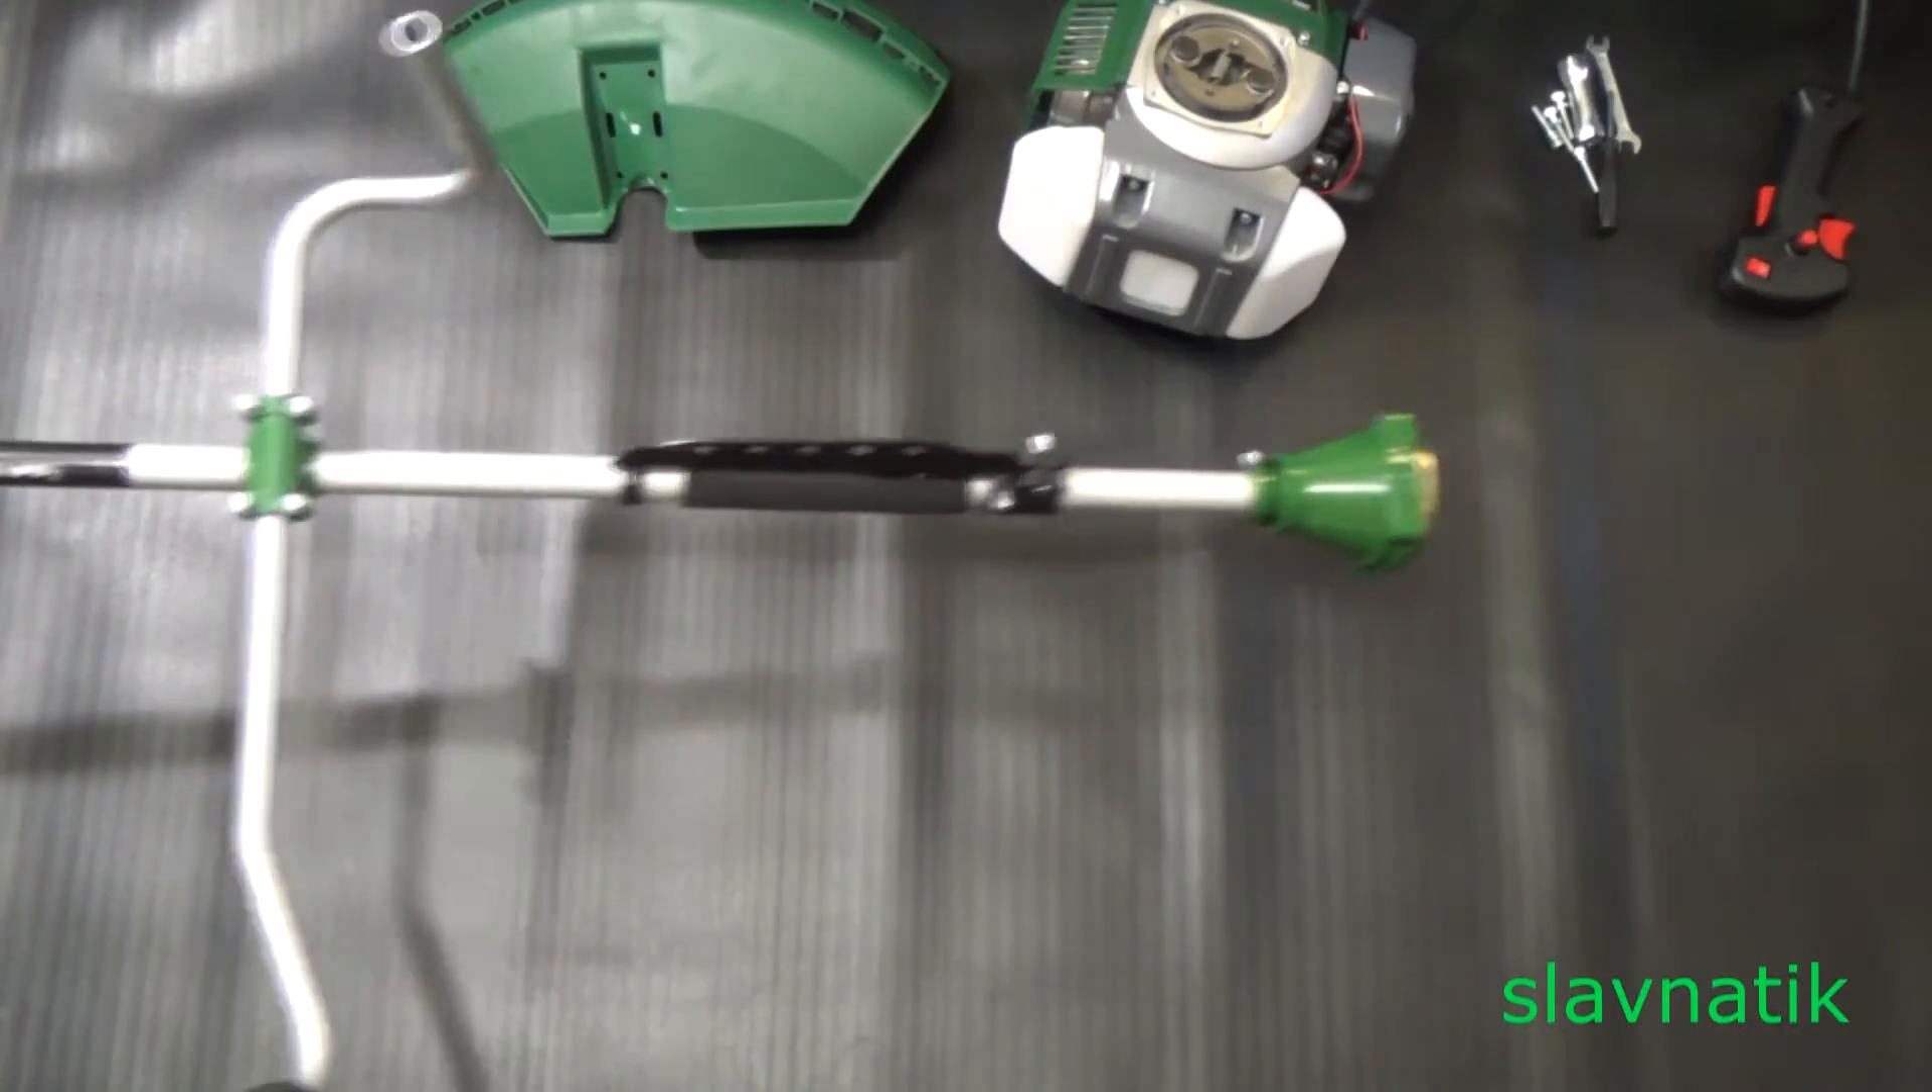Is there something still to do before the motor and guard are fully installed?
Yes.